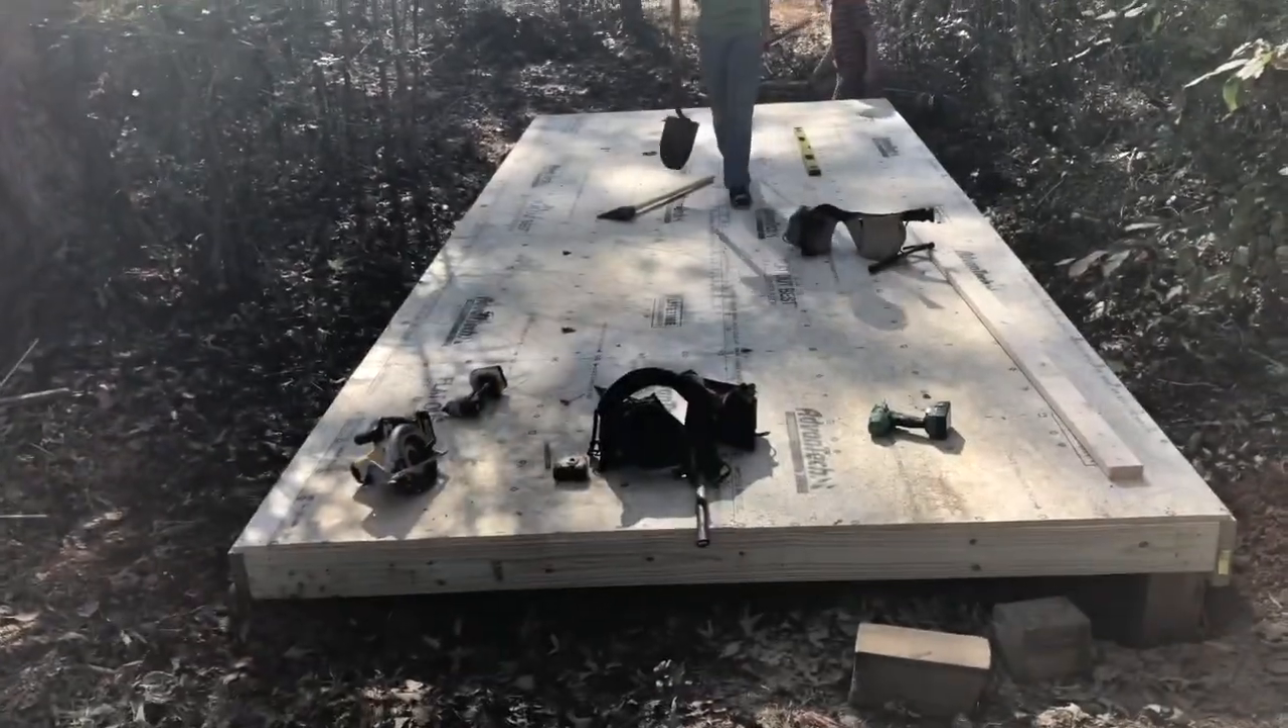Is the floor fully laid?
Yes.